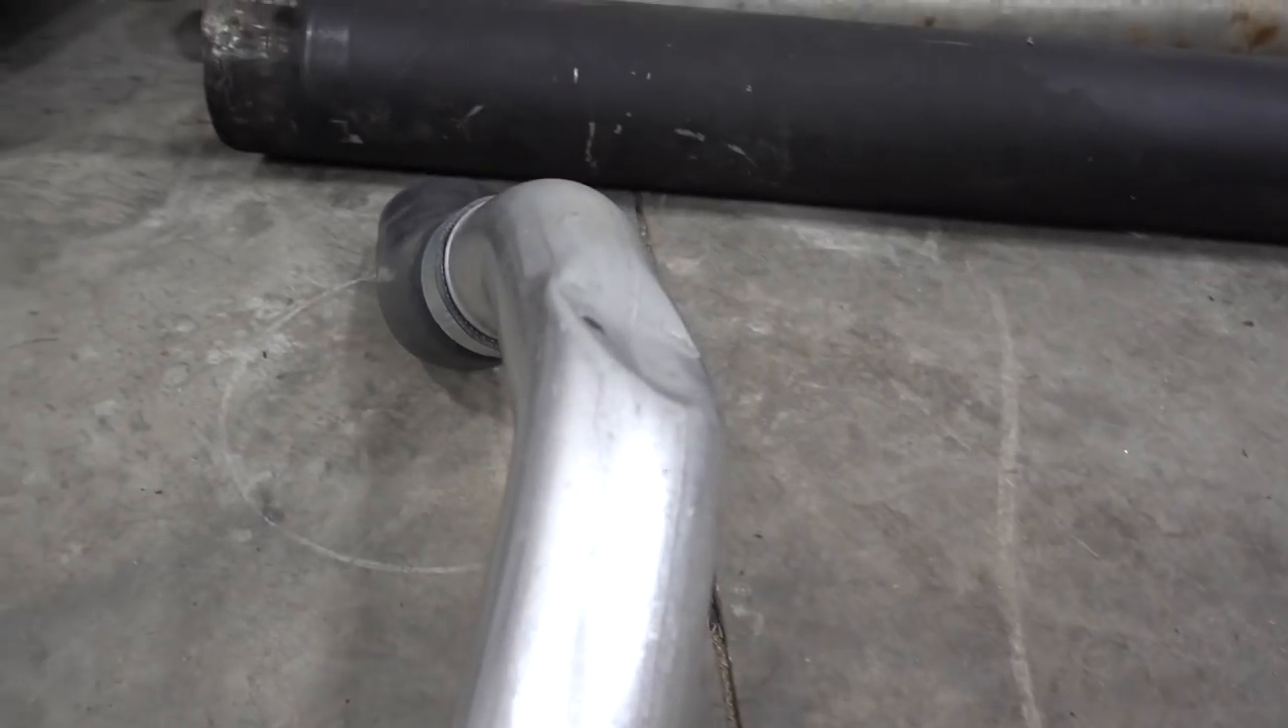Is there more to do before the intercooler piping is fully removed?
No.